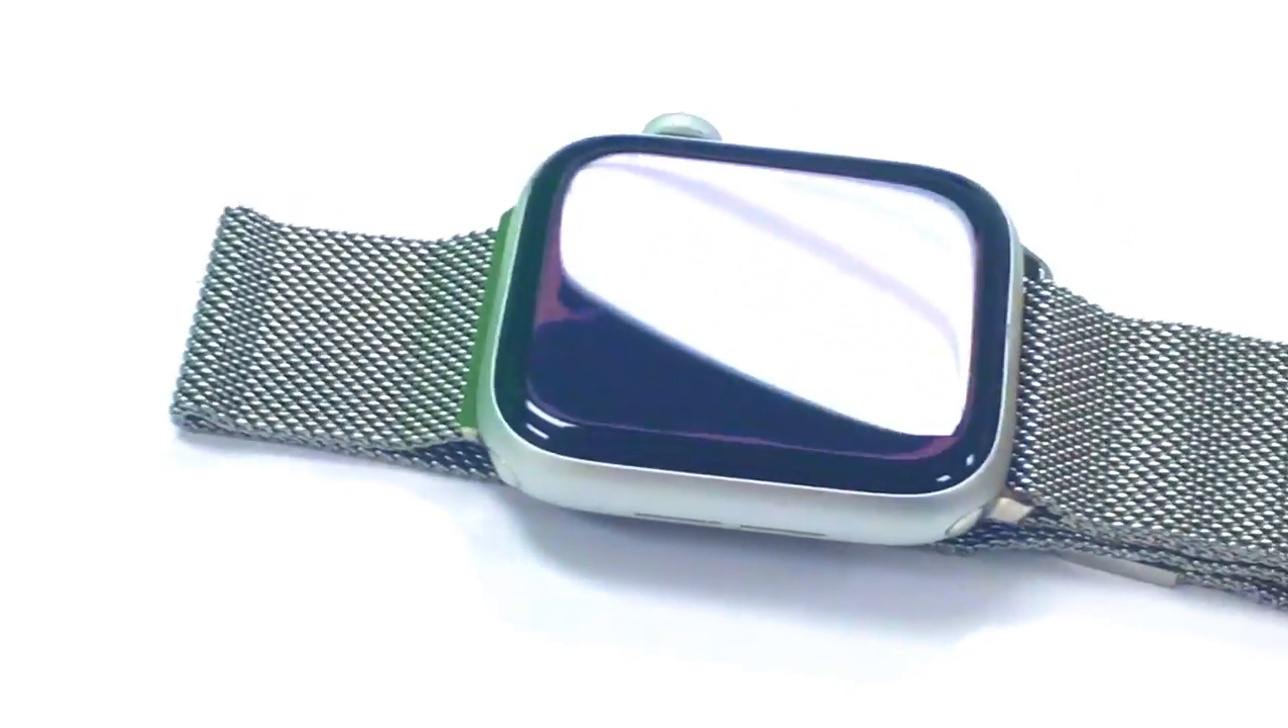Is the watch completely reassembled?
Yes.